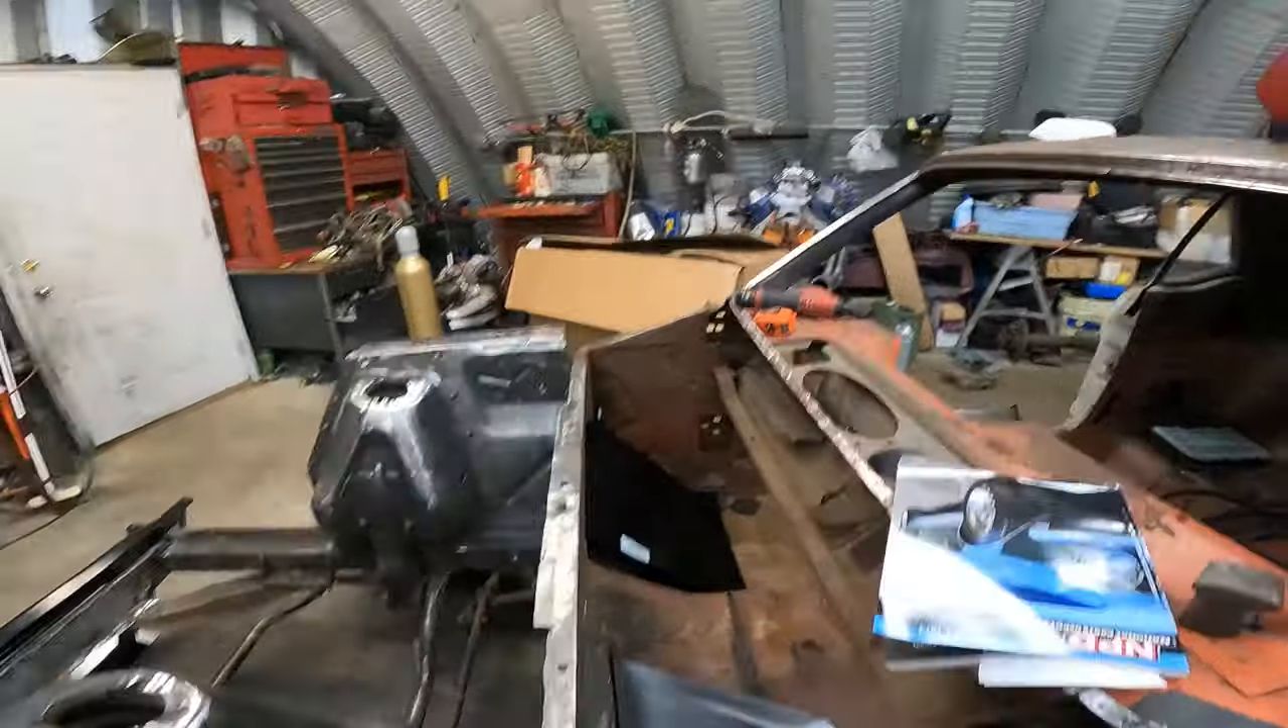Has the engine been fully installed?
No.